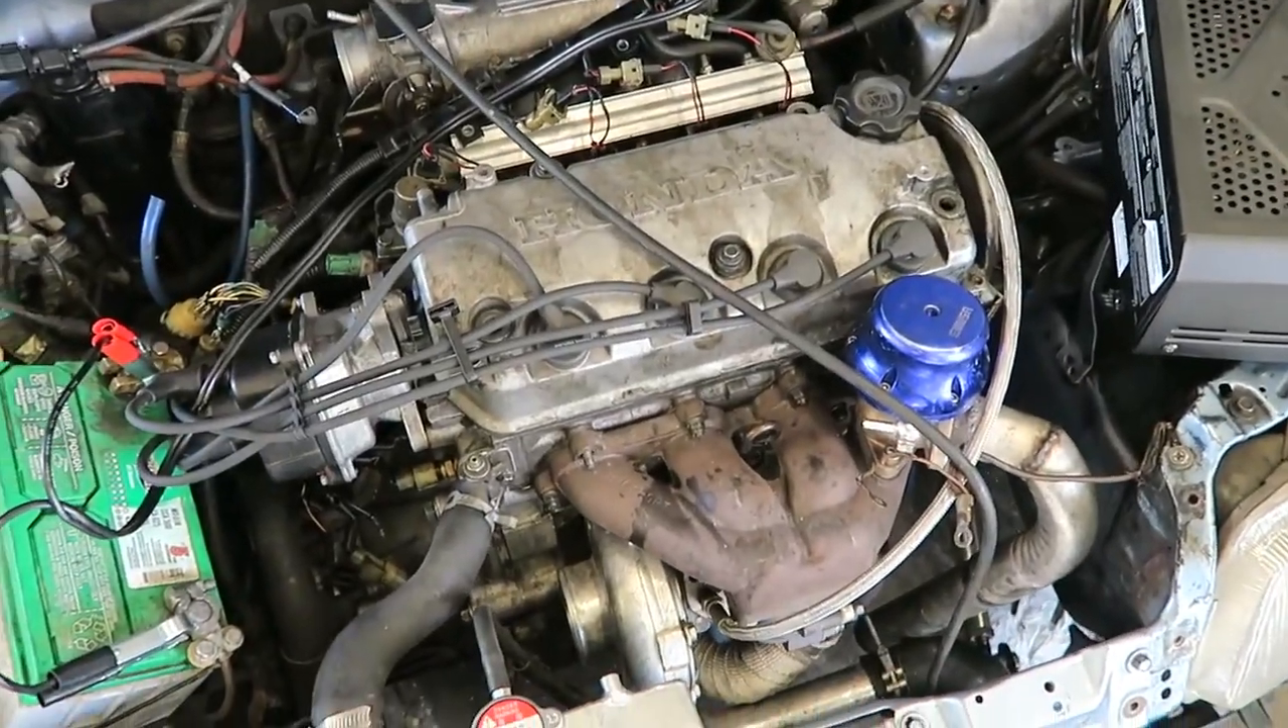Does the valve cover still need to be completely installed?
No.